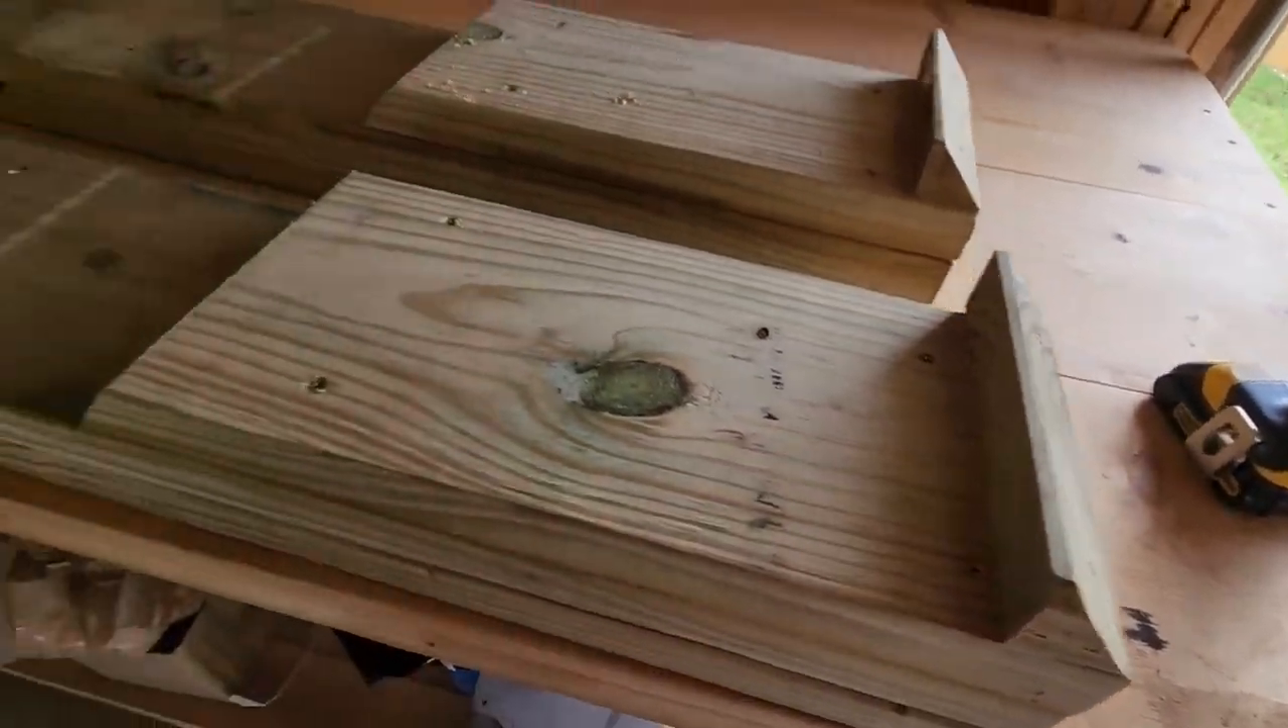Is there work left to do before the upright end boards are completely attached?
No.